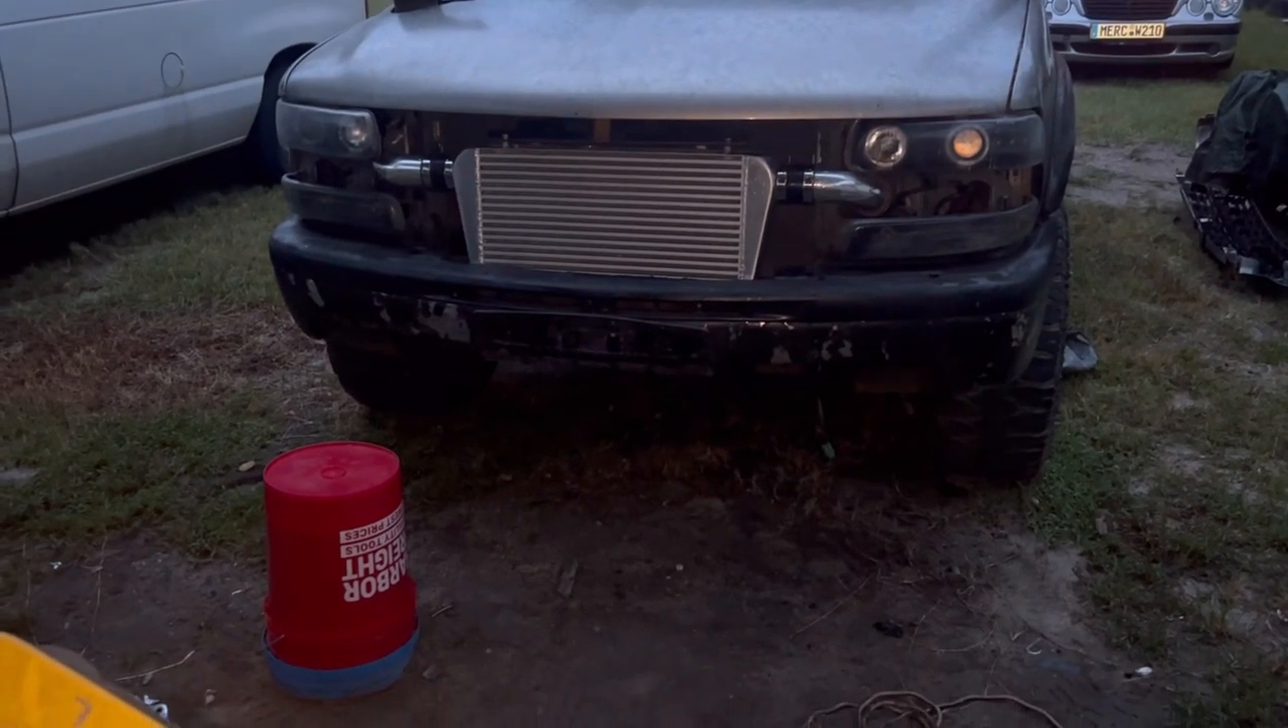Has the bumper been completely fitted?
Yes.